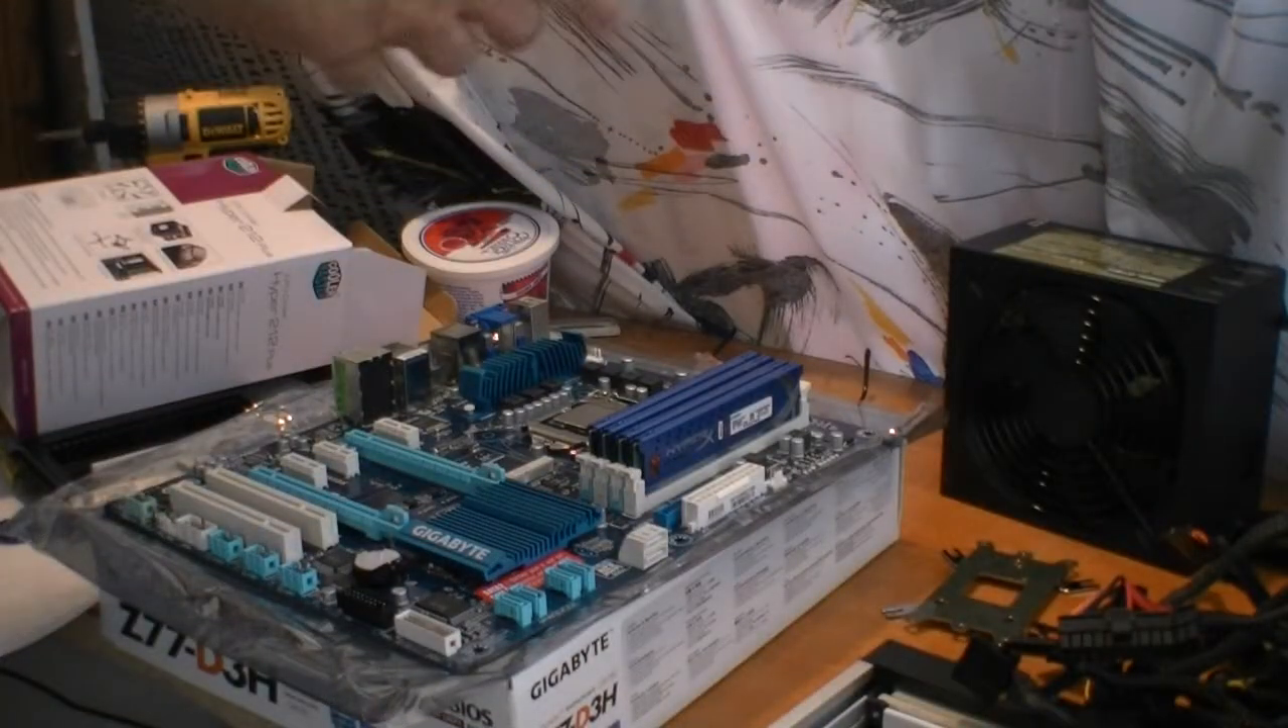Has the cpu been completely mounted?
Yes.